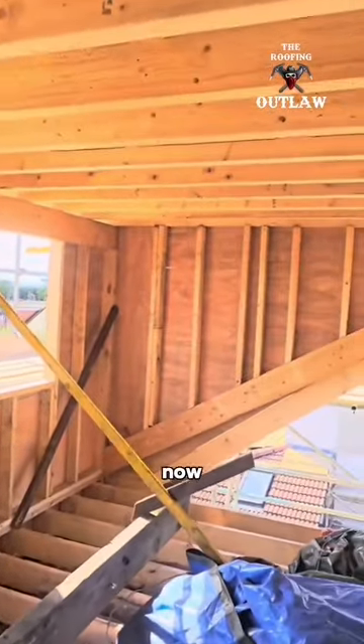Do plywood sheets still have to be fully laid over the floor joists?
Yes.